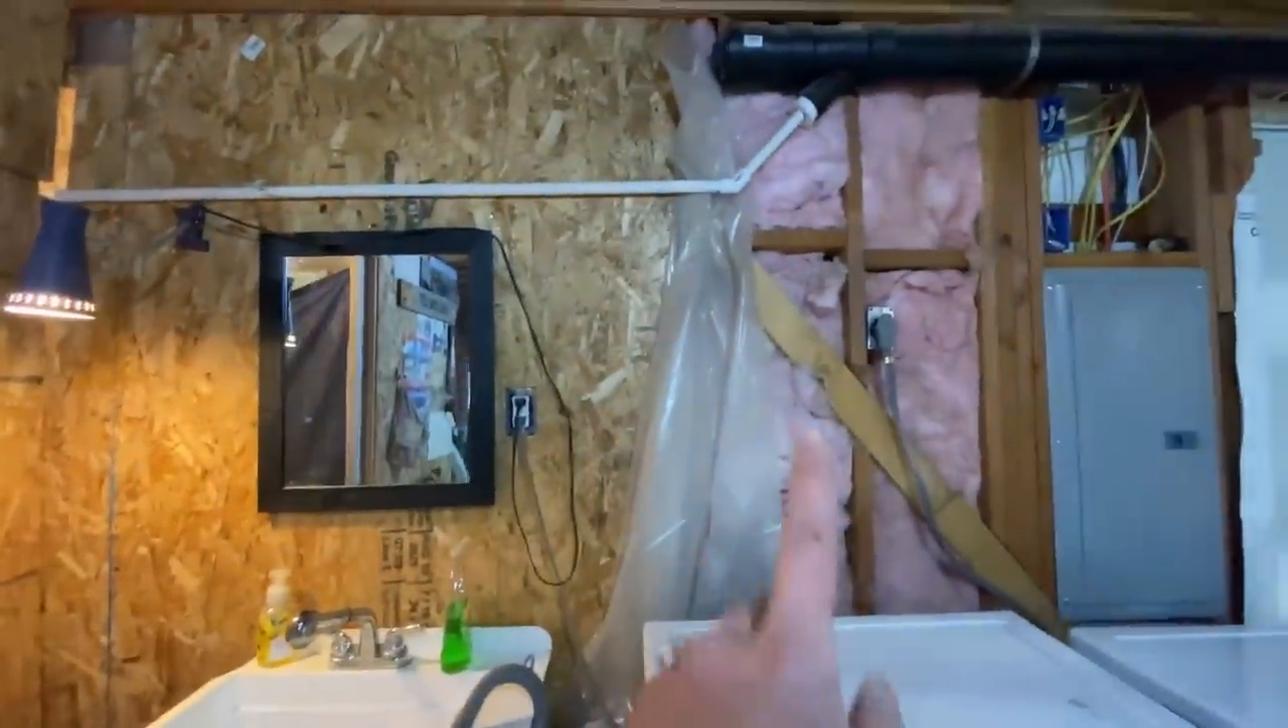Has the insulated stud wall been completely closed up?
No.